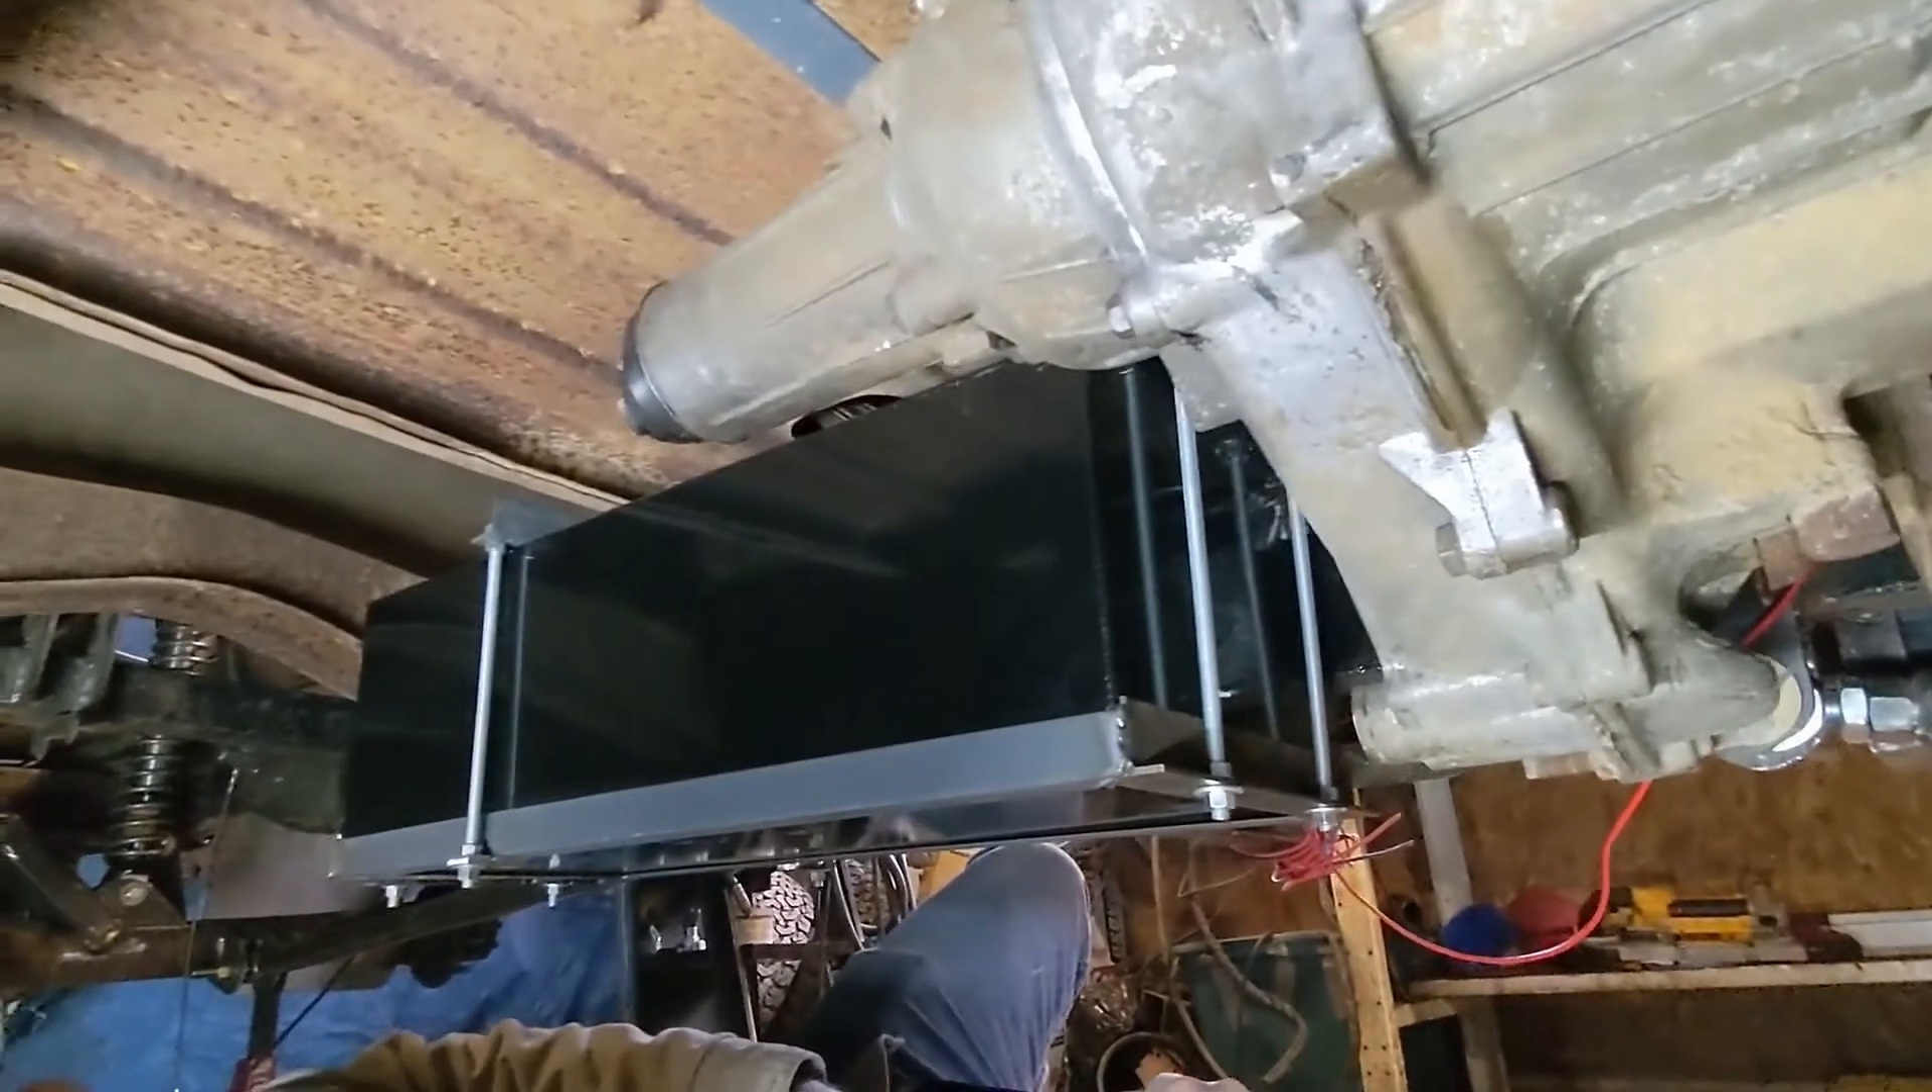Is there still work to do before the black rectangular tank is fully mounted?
No.